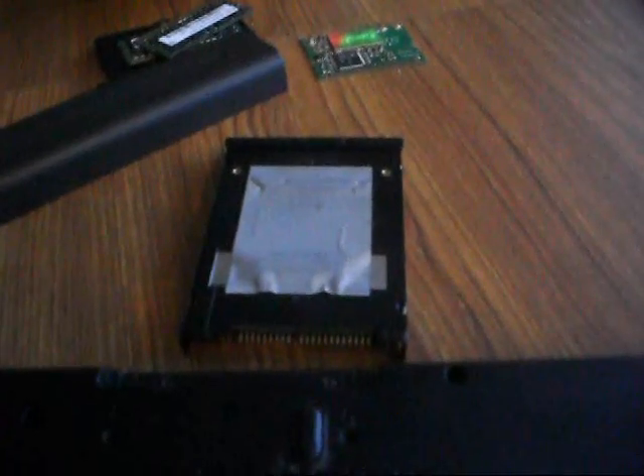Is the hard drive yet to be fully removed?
No.